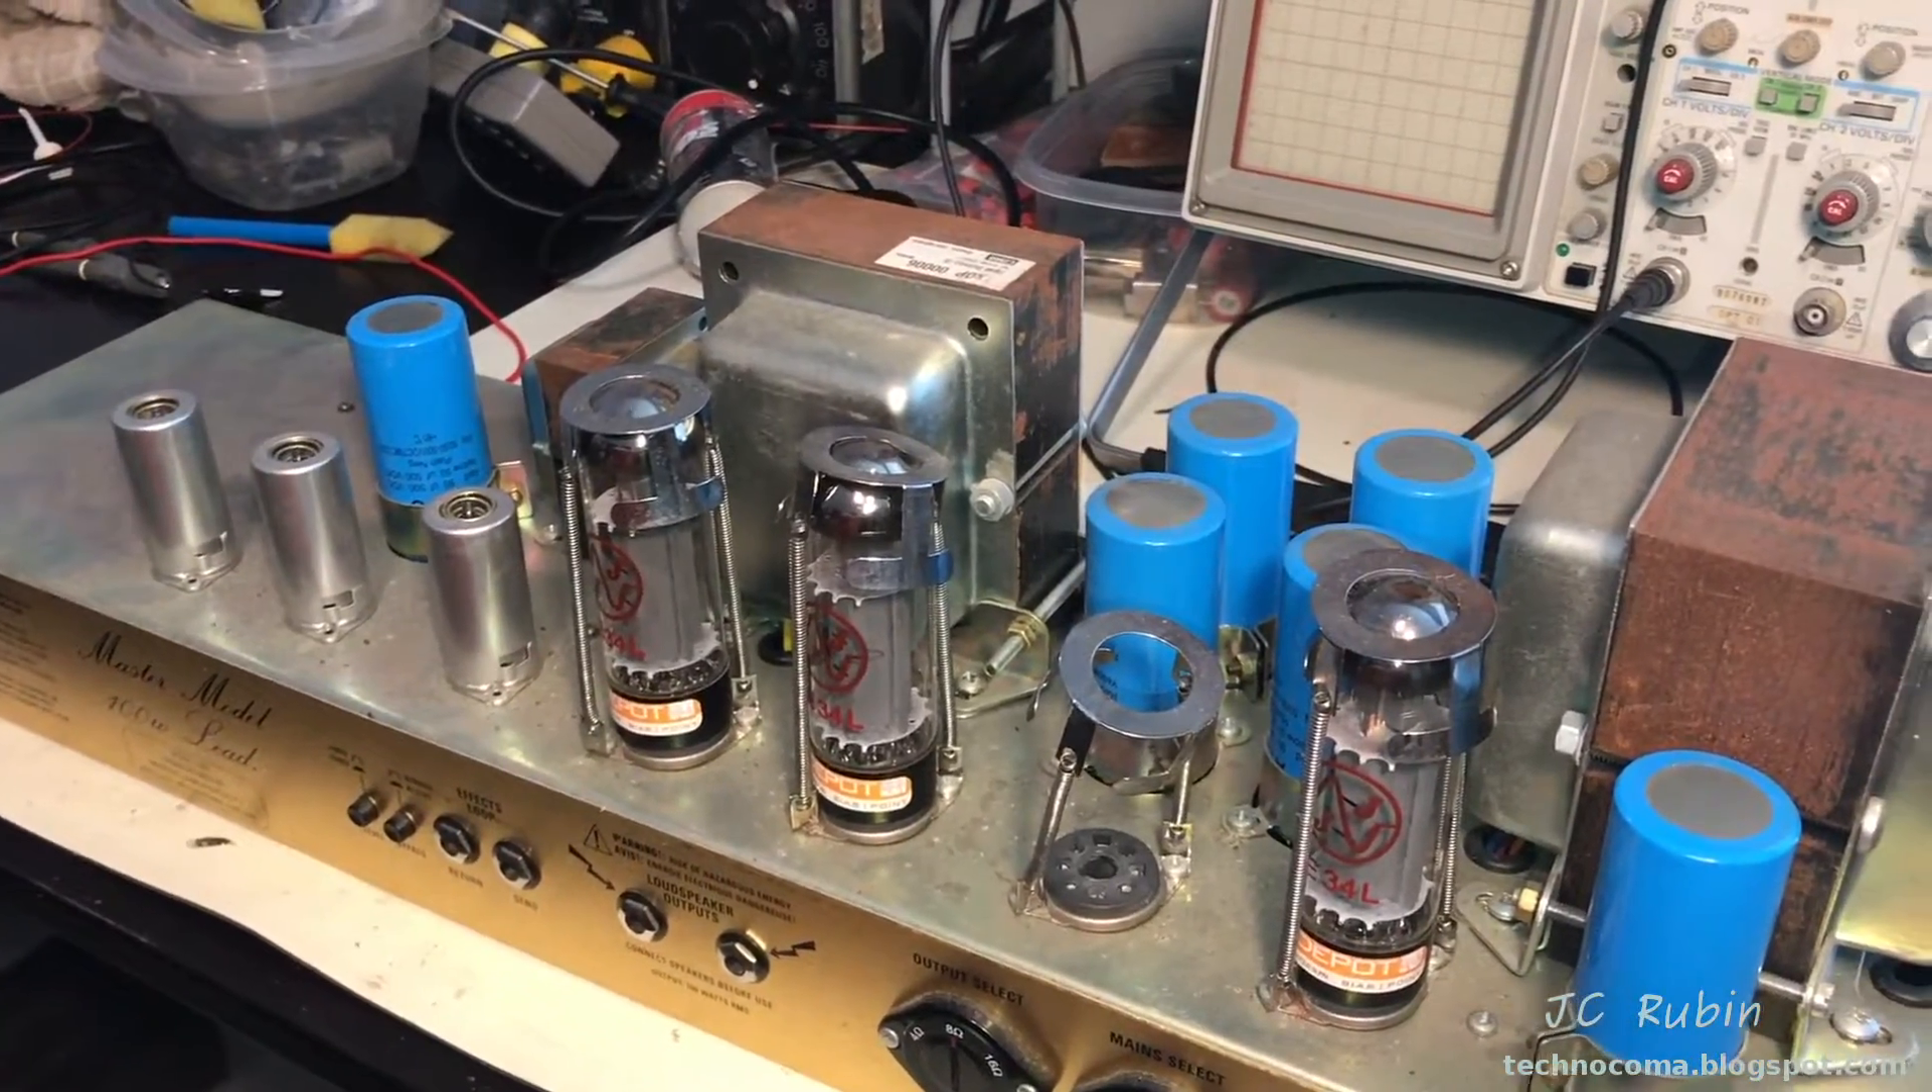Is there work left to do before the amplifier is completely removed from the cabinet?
No.